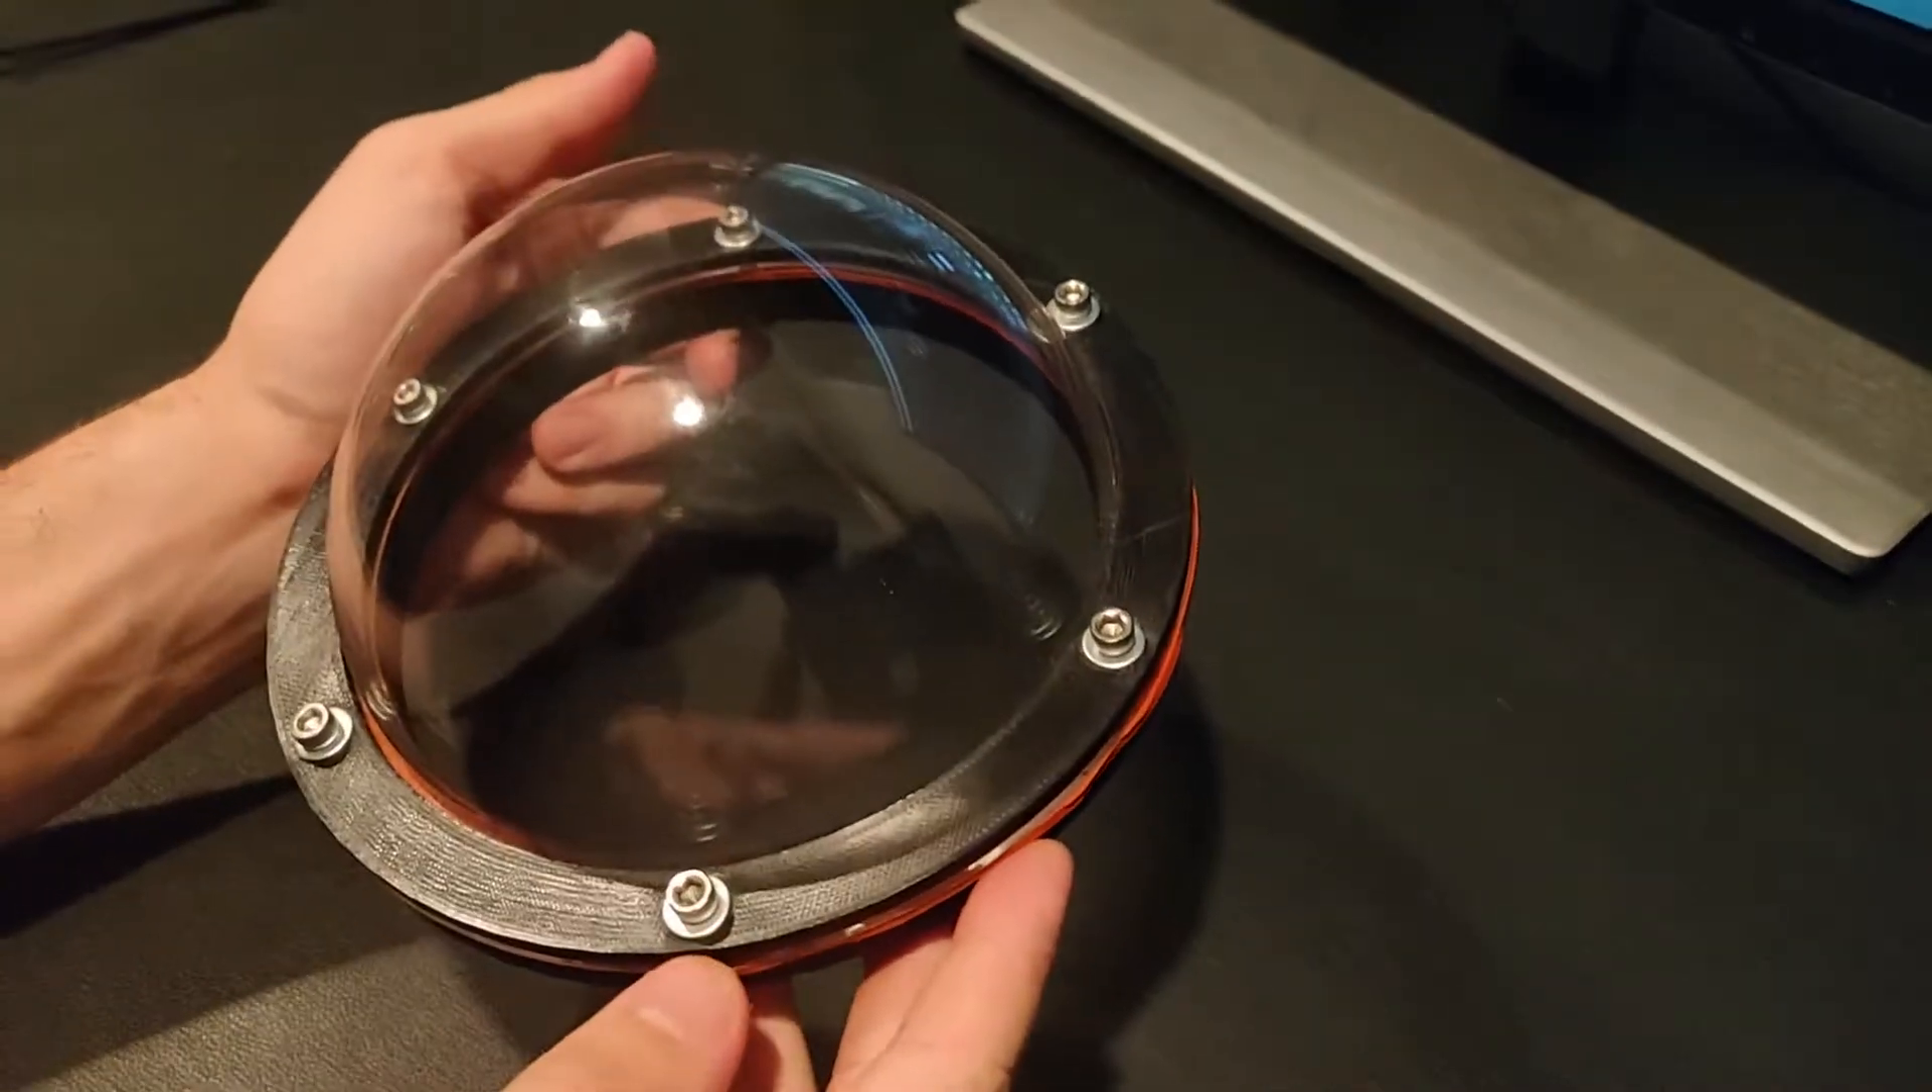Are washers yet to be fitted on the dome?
No.